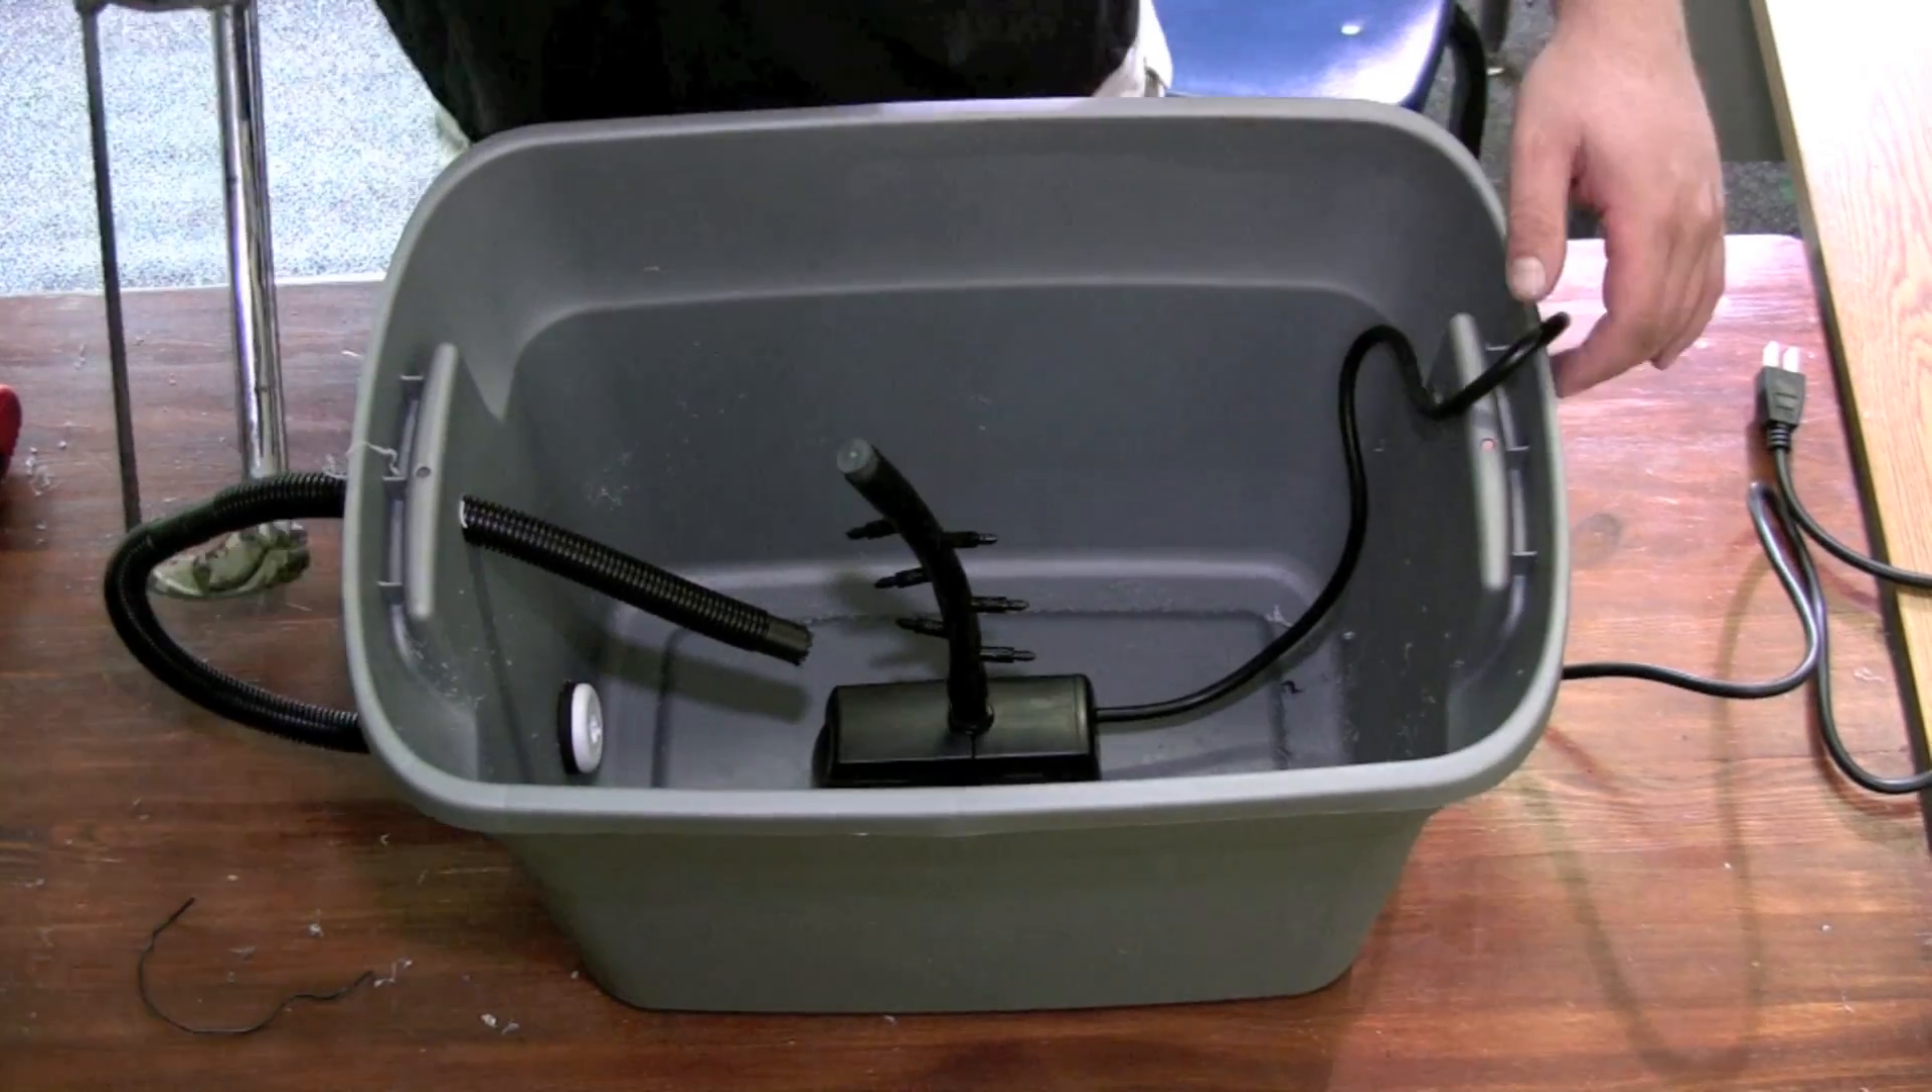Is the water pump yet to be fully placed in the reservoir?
No.